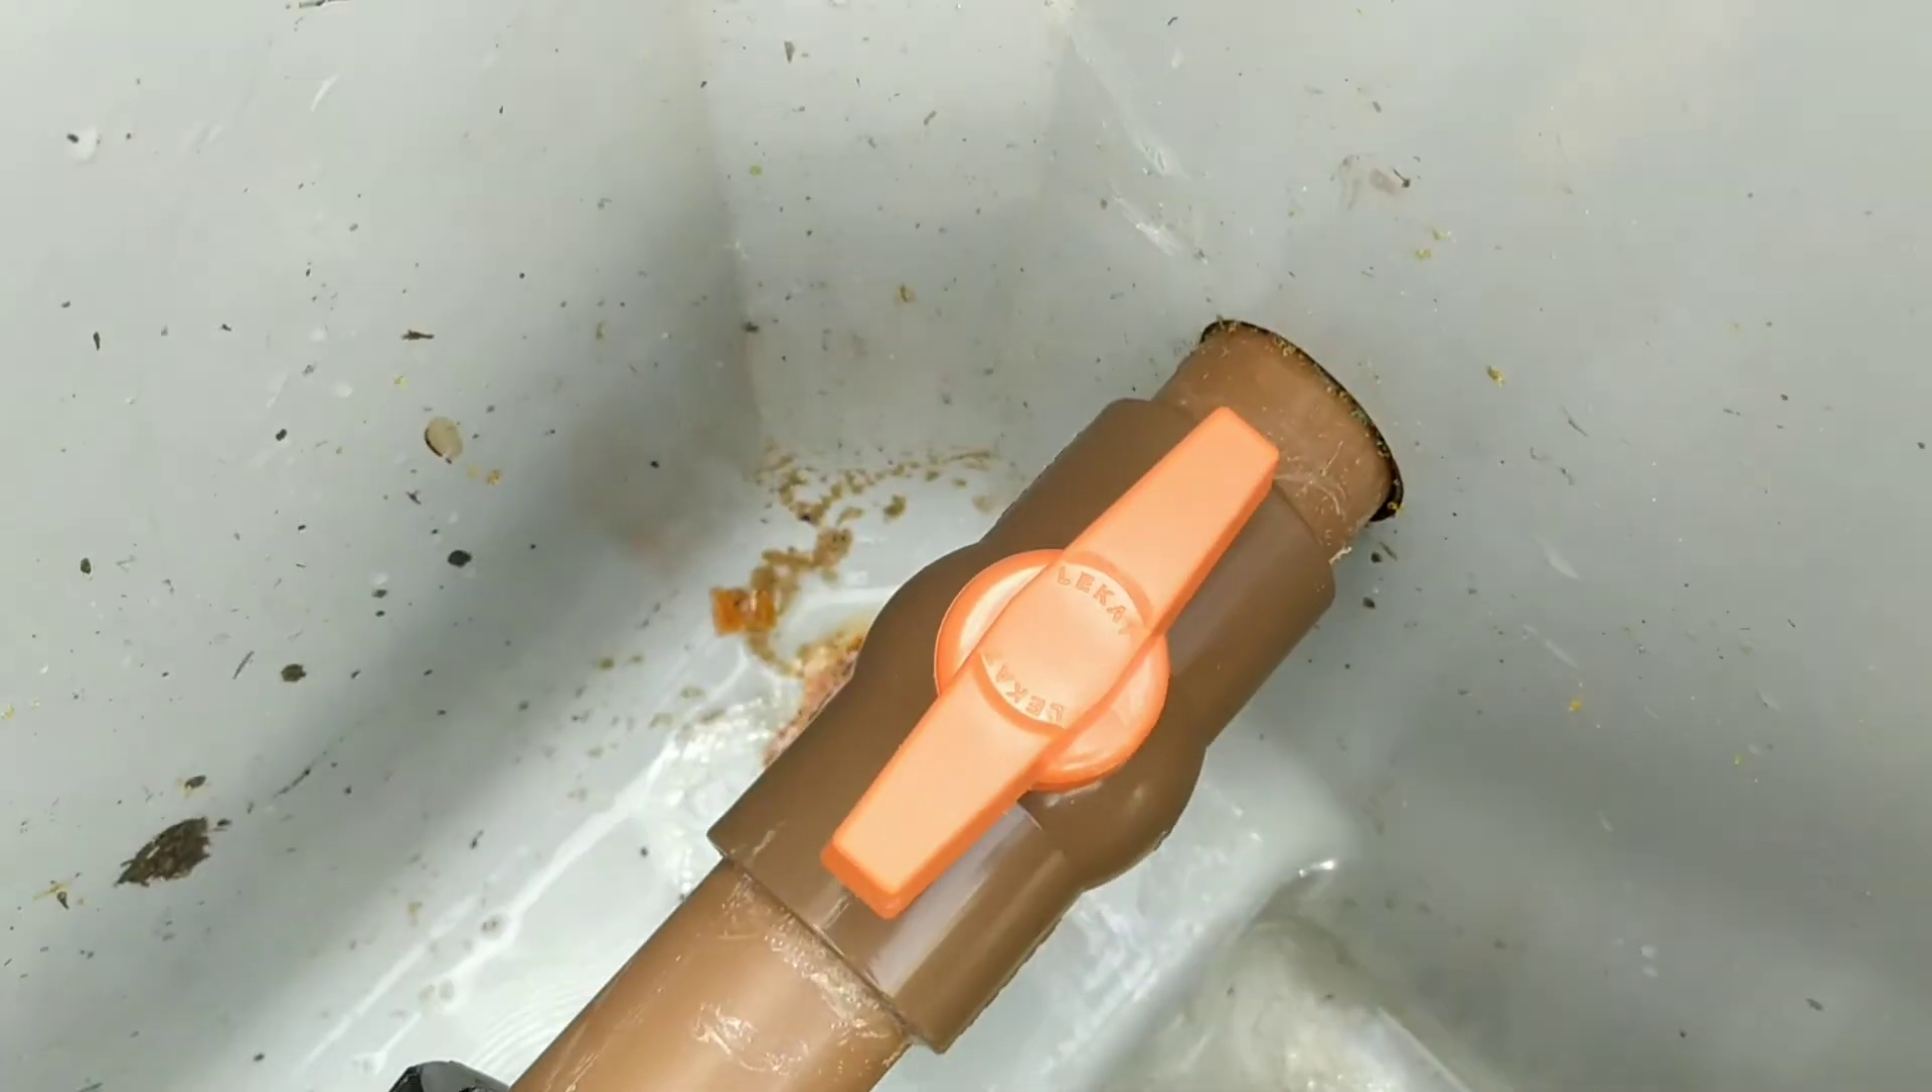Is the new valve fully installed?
Yes.